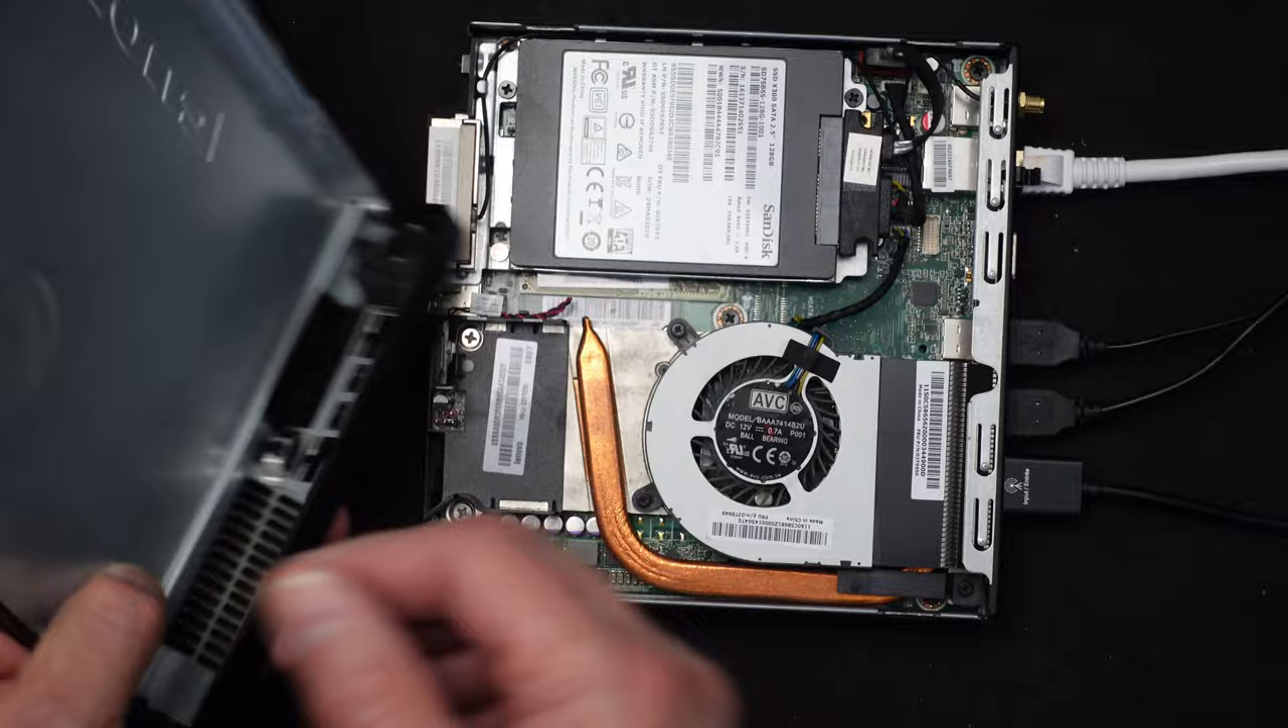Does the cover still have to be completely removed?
No.